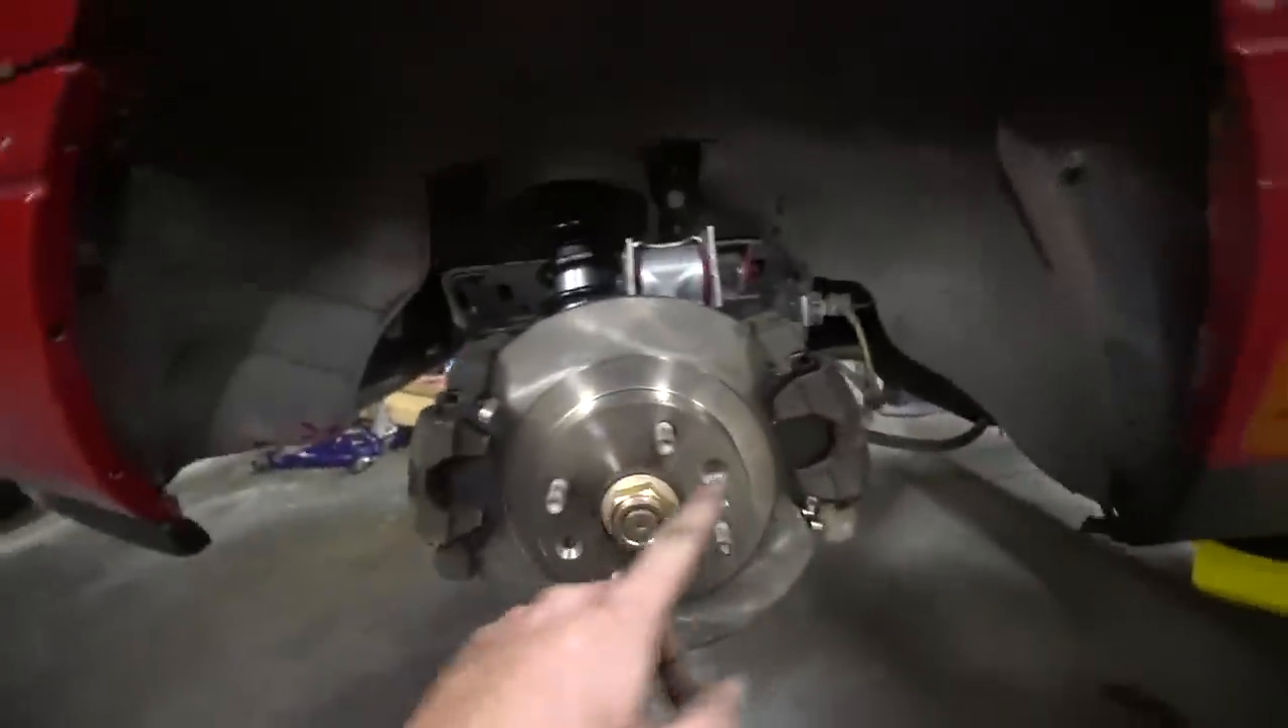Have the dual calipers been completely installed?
Yes.